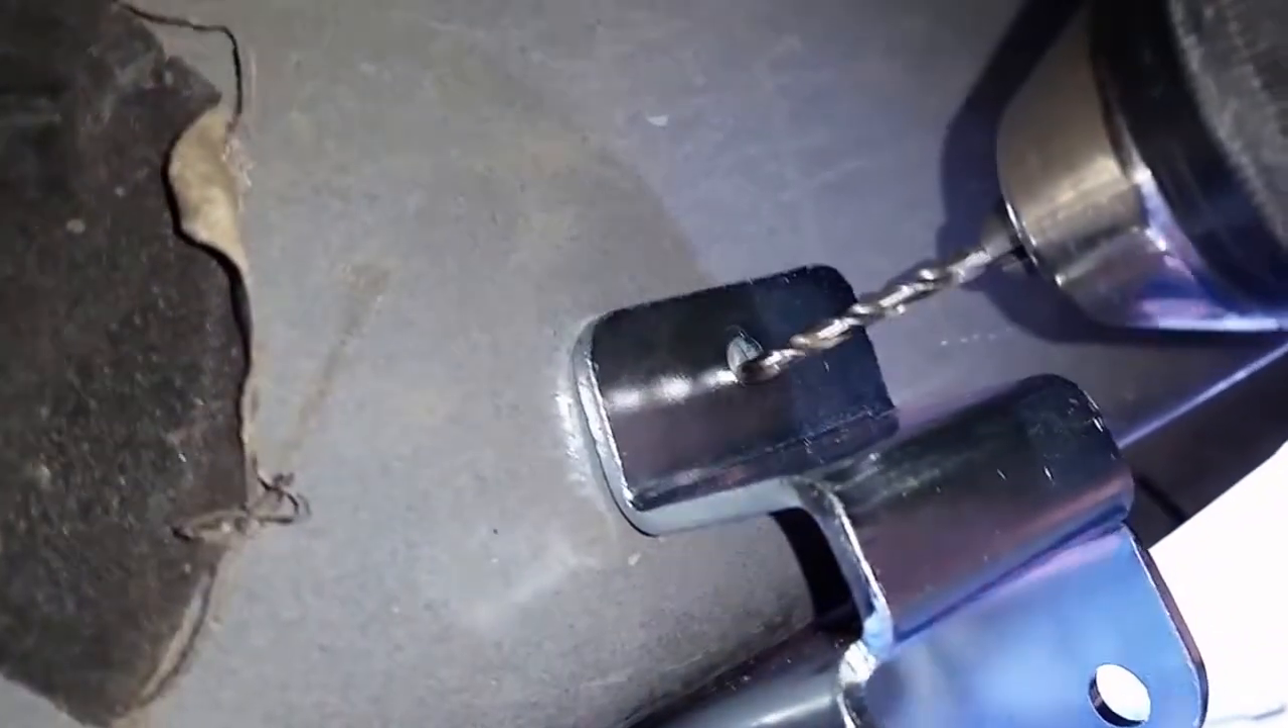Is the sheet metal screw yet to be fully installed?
Yes.